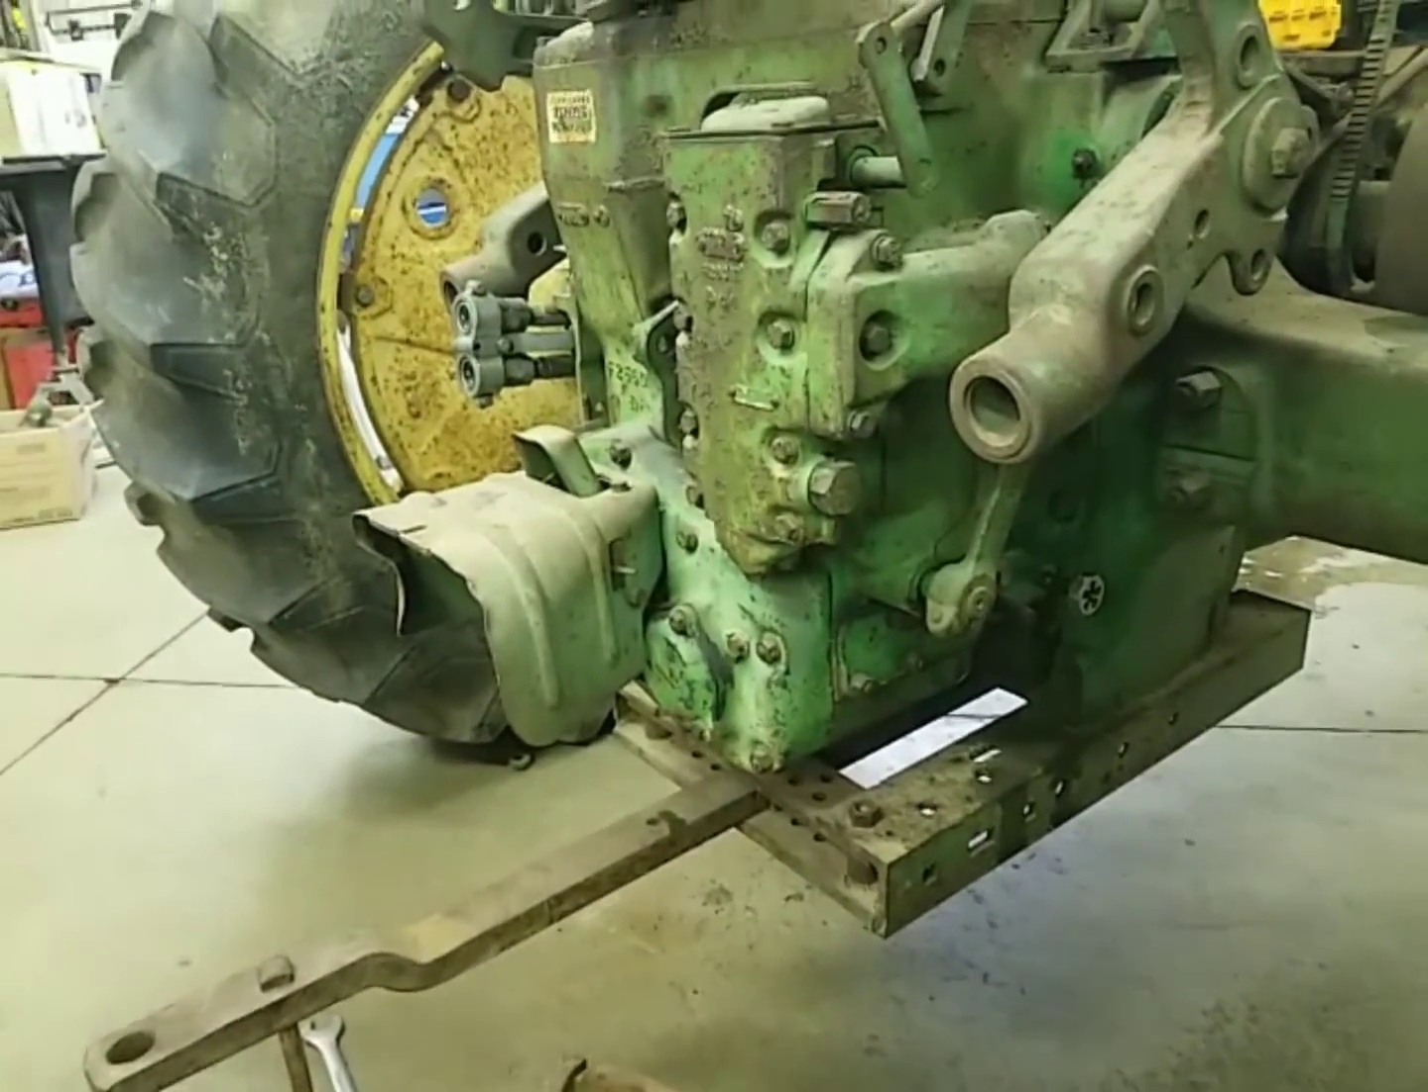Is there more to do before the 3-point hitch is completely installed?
Yes.